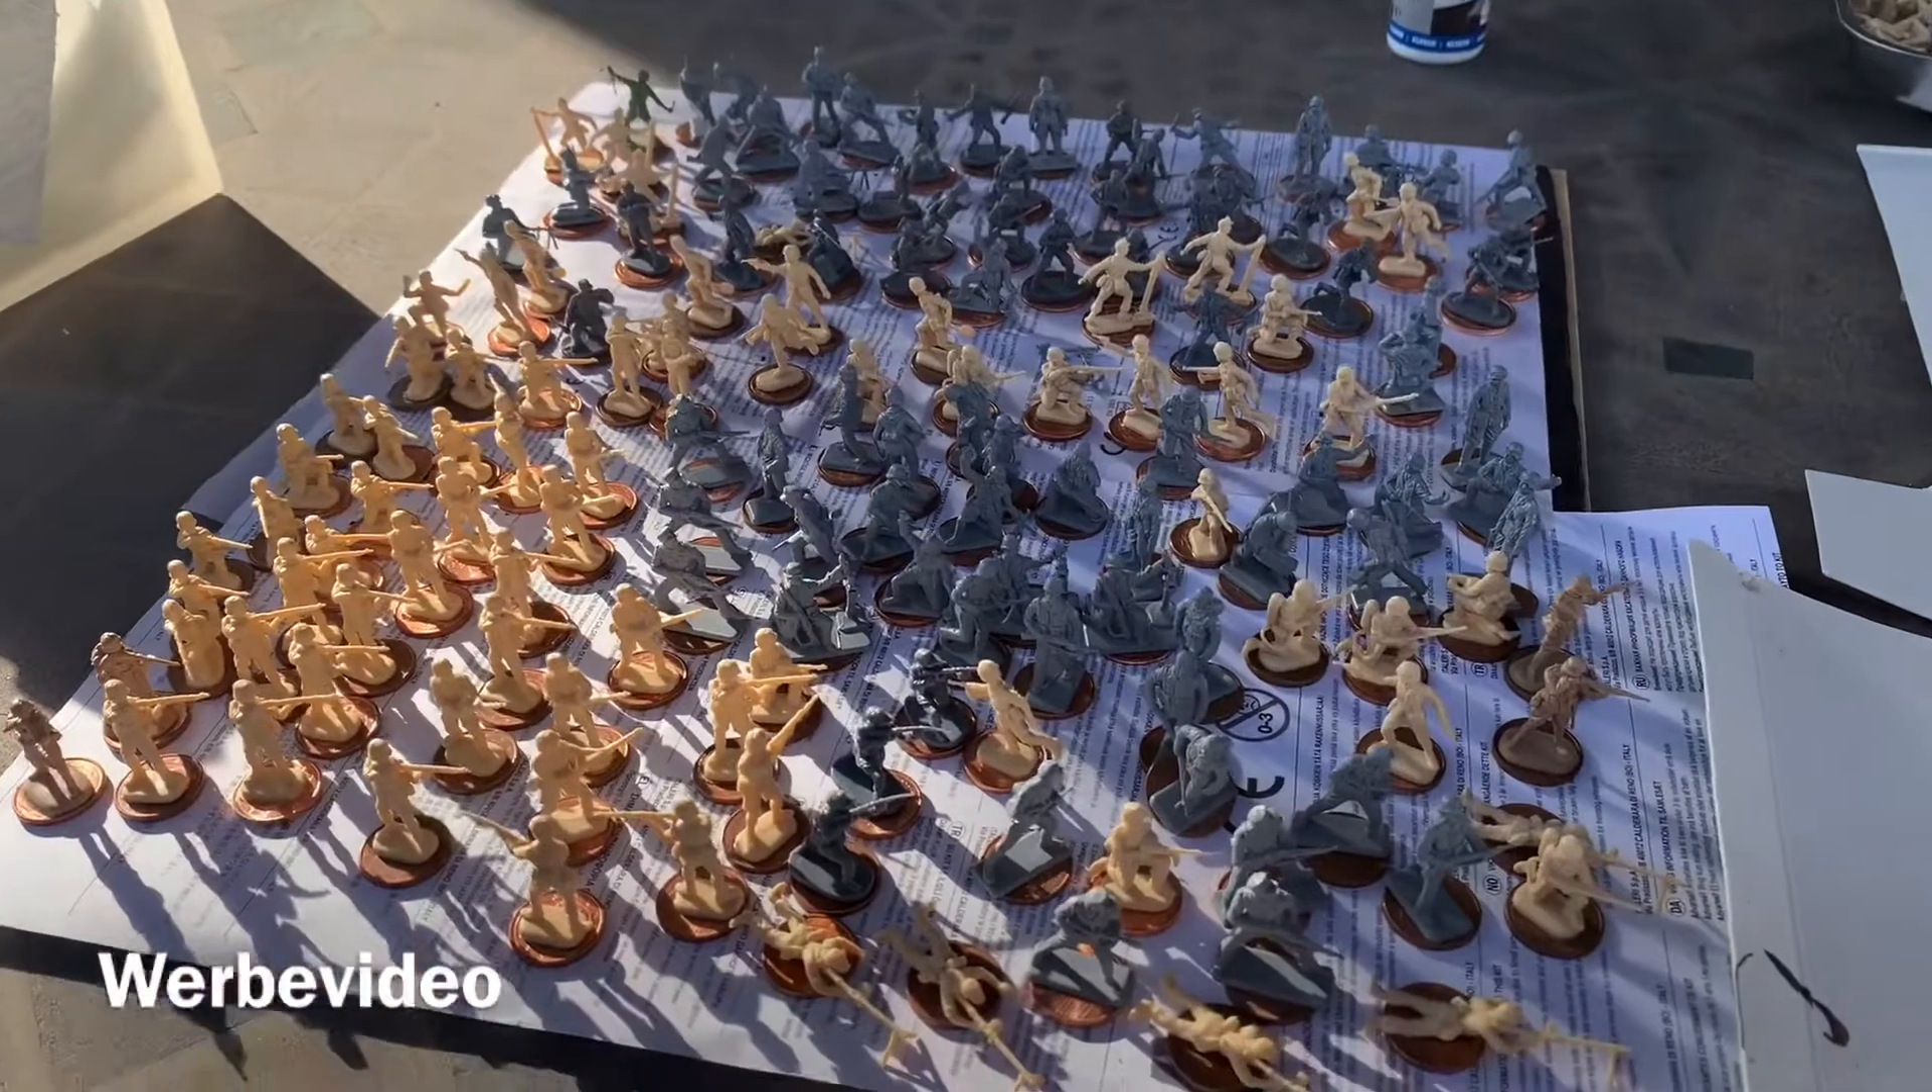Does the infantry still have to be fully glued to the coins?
No.